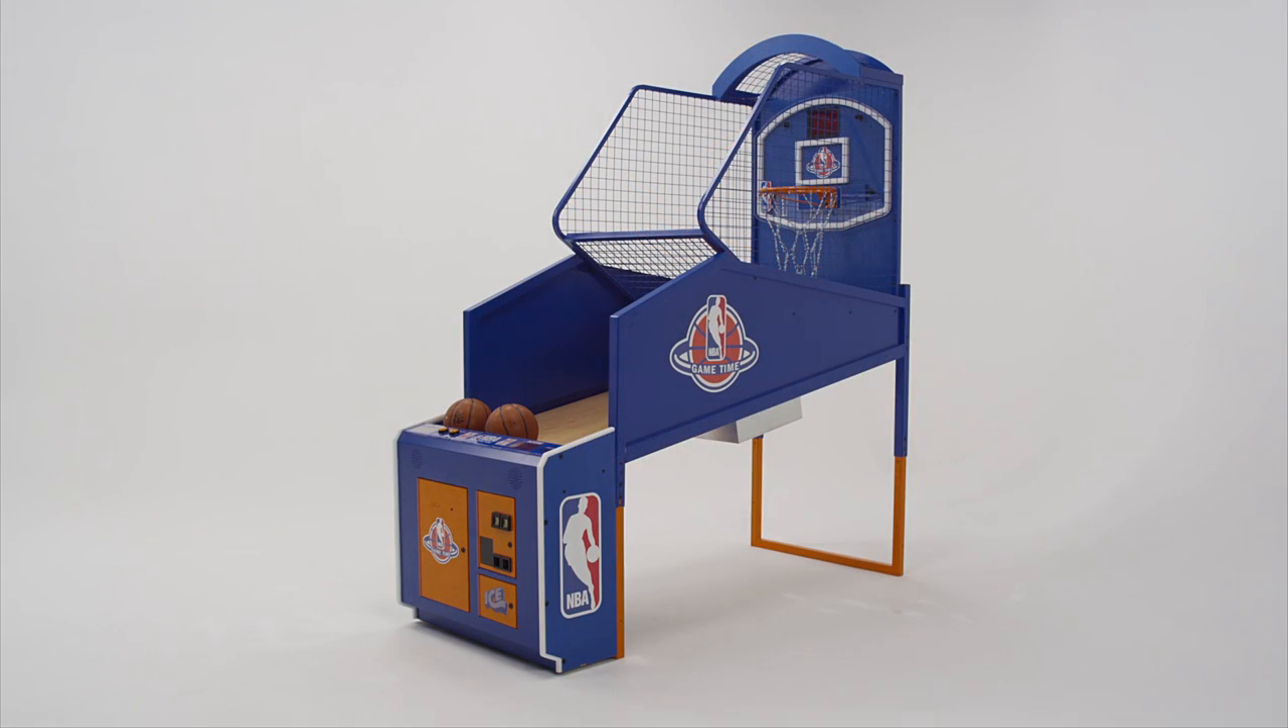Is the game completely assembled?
Yes.